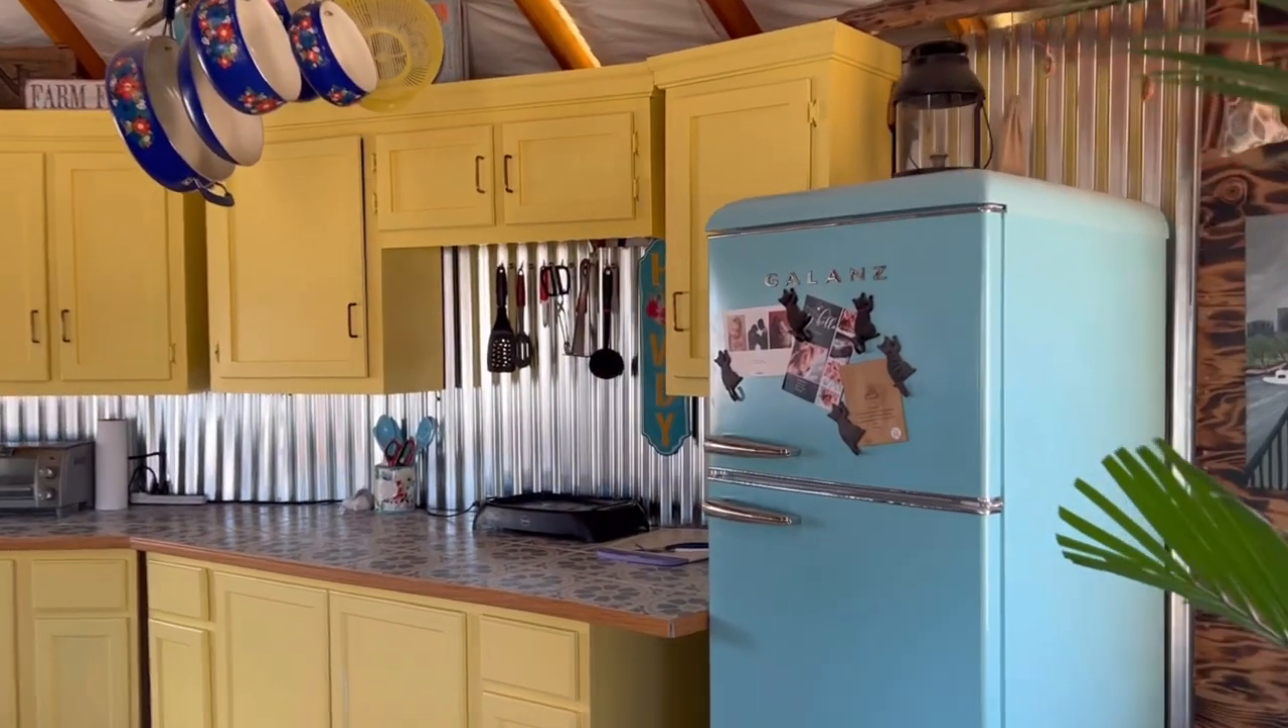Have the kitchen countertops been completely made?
Yes.